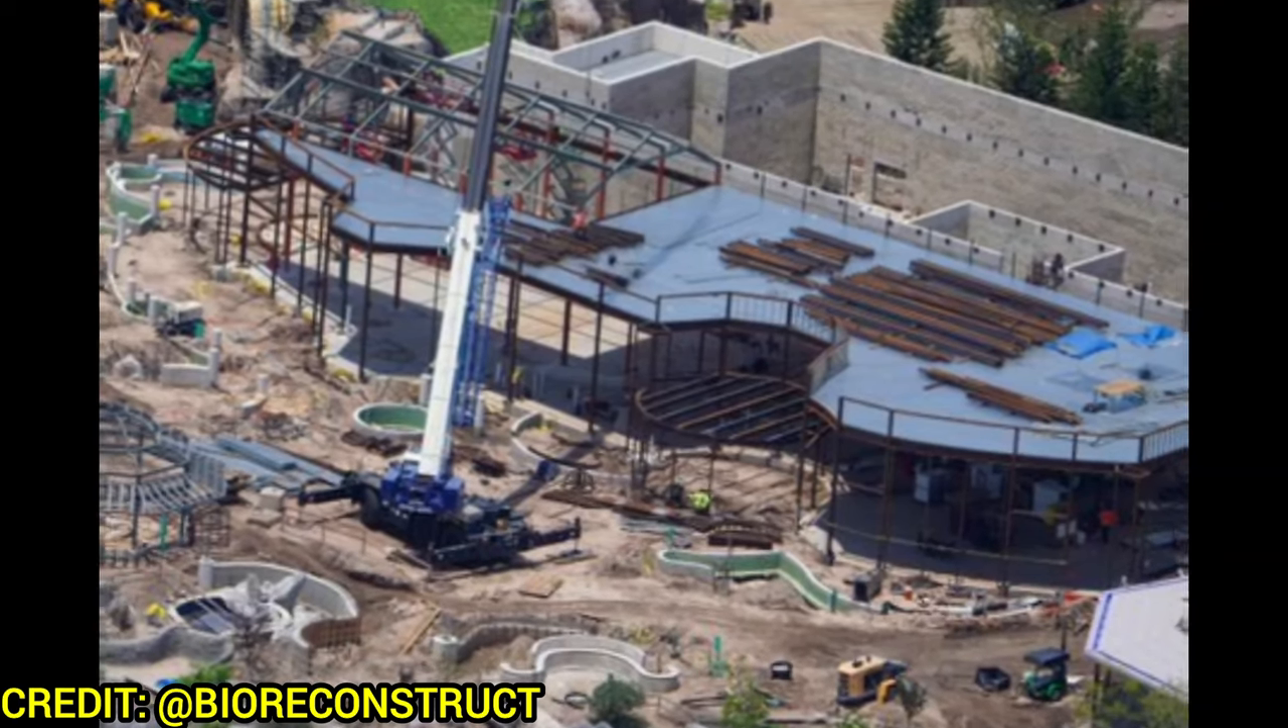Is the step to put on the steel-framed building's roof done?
No.